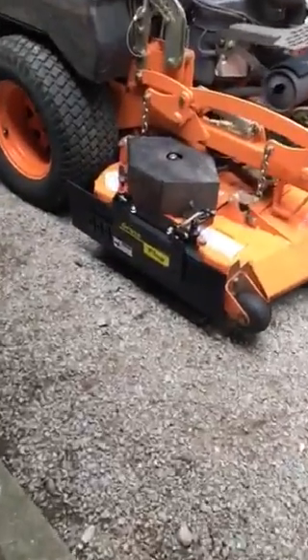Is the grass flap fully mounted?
Yes.